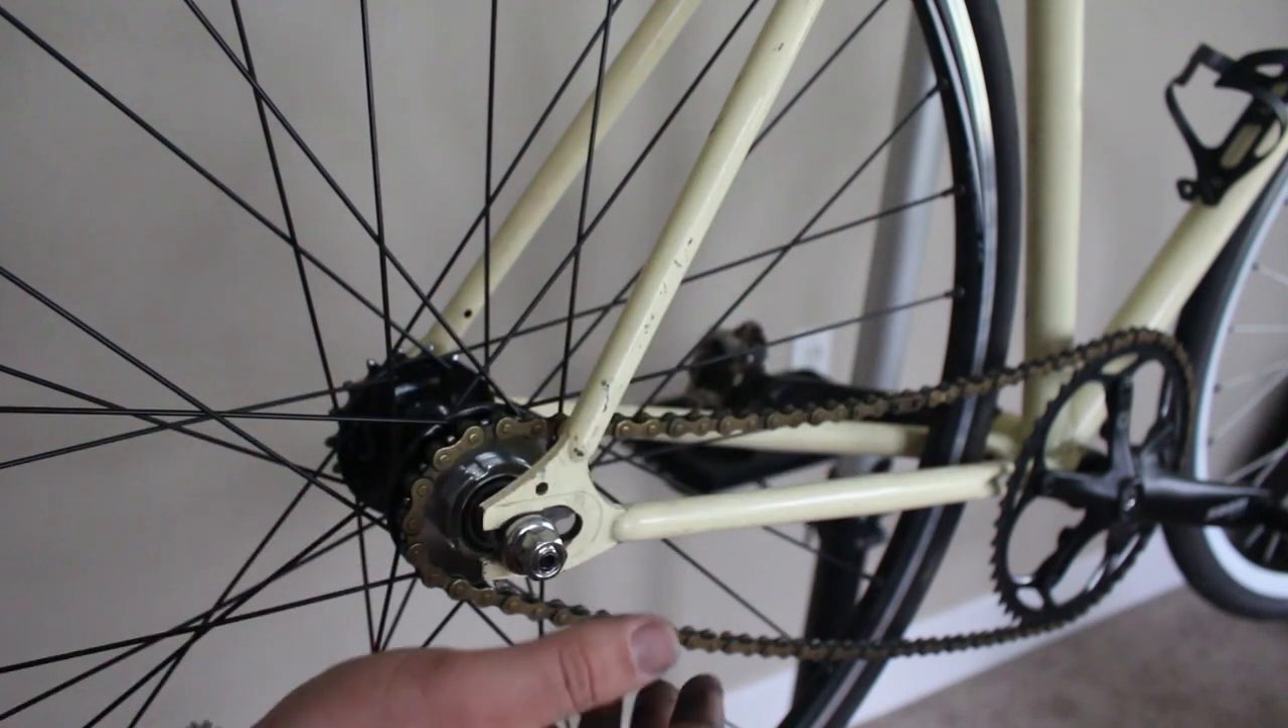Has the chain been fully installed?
Yes.